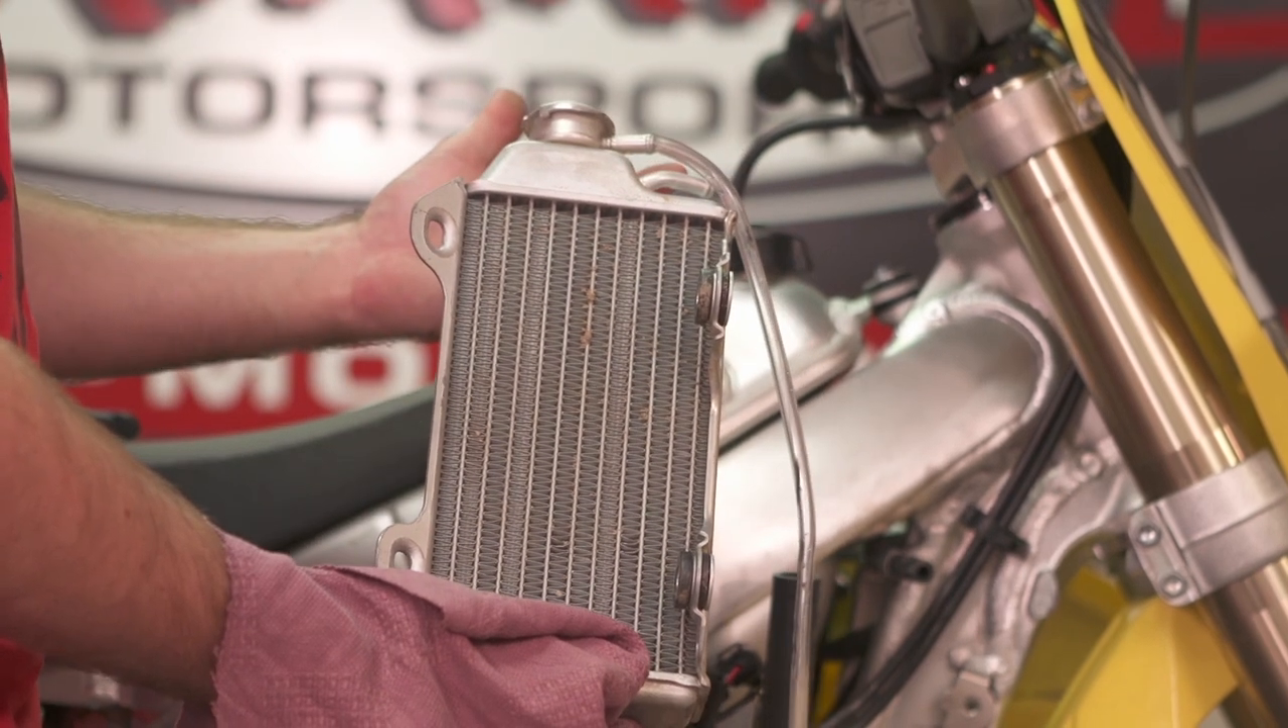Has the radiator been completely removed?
Yes.